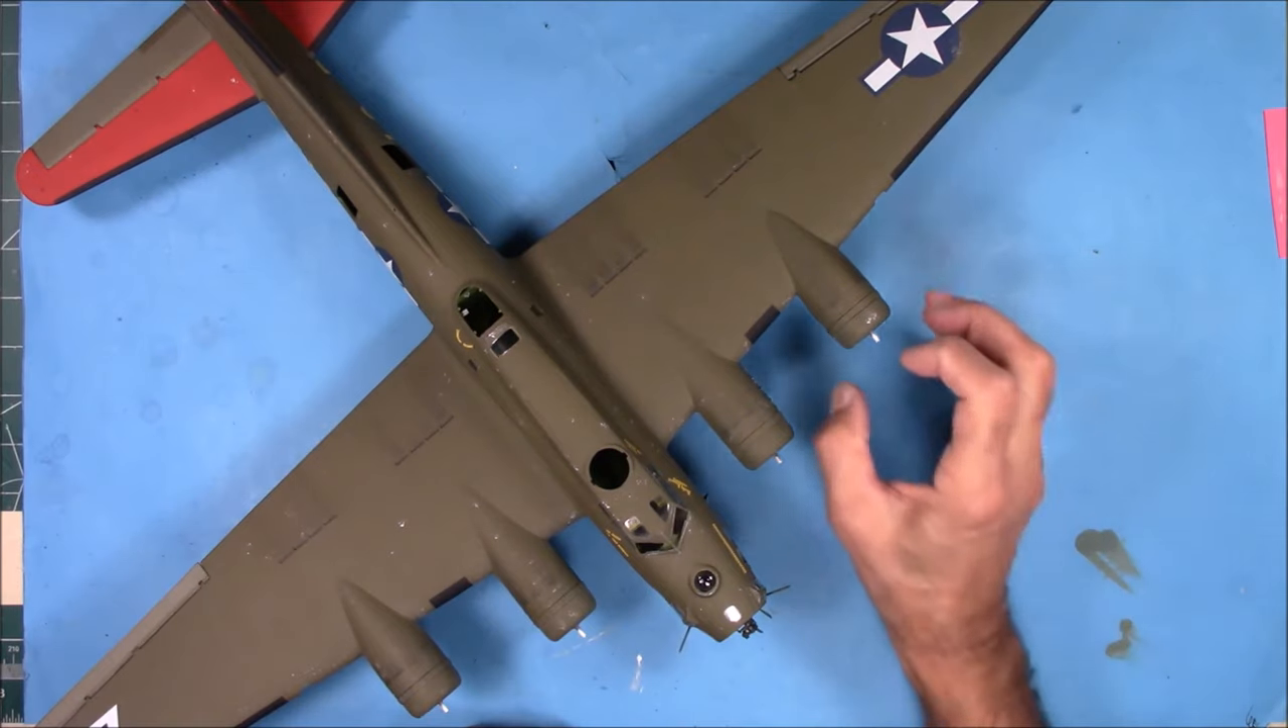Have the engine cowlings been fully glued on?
Yes.